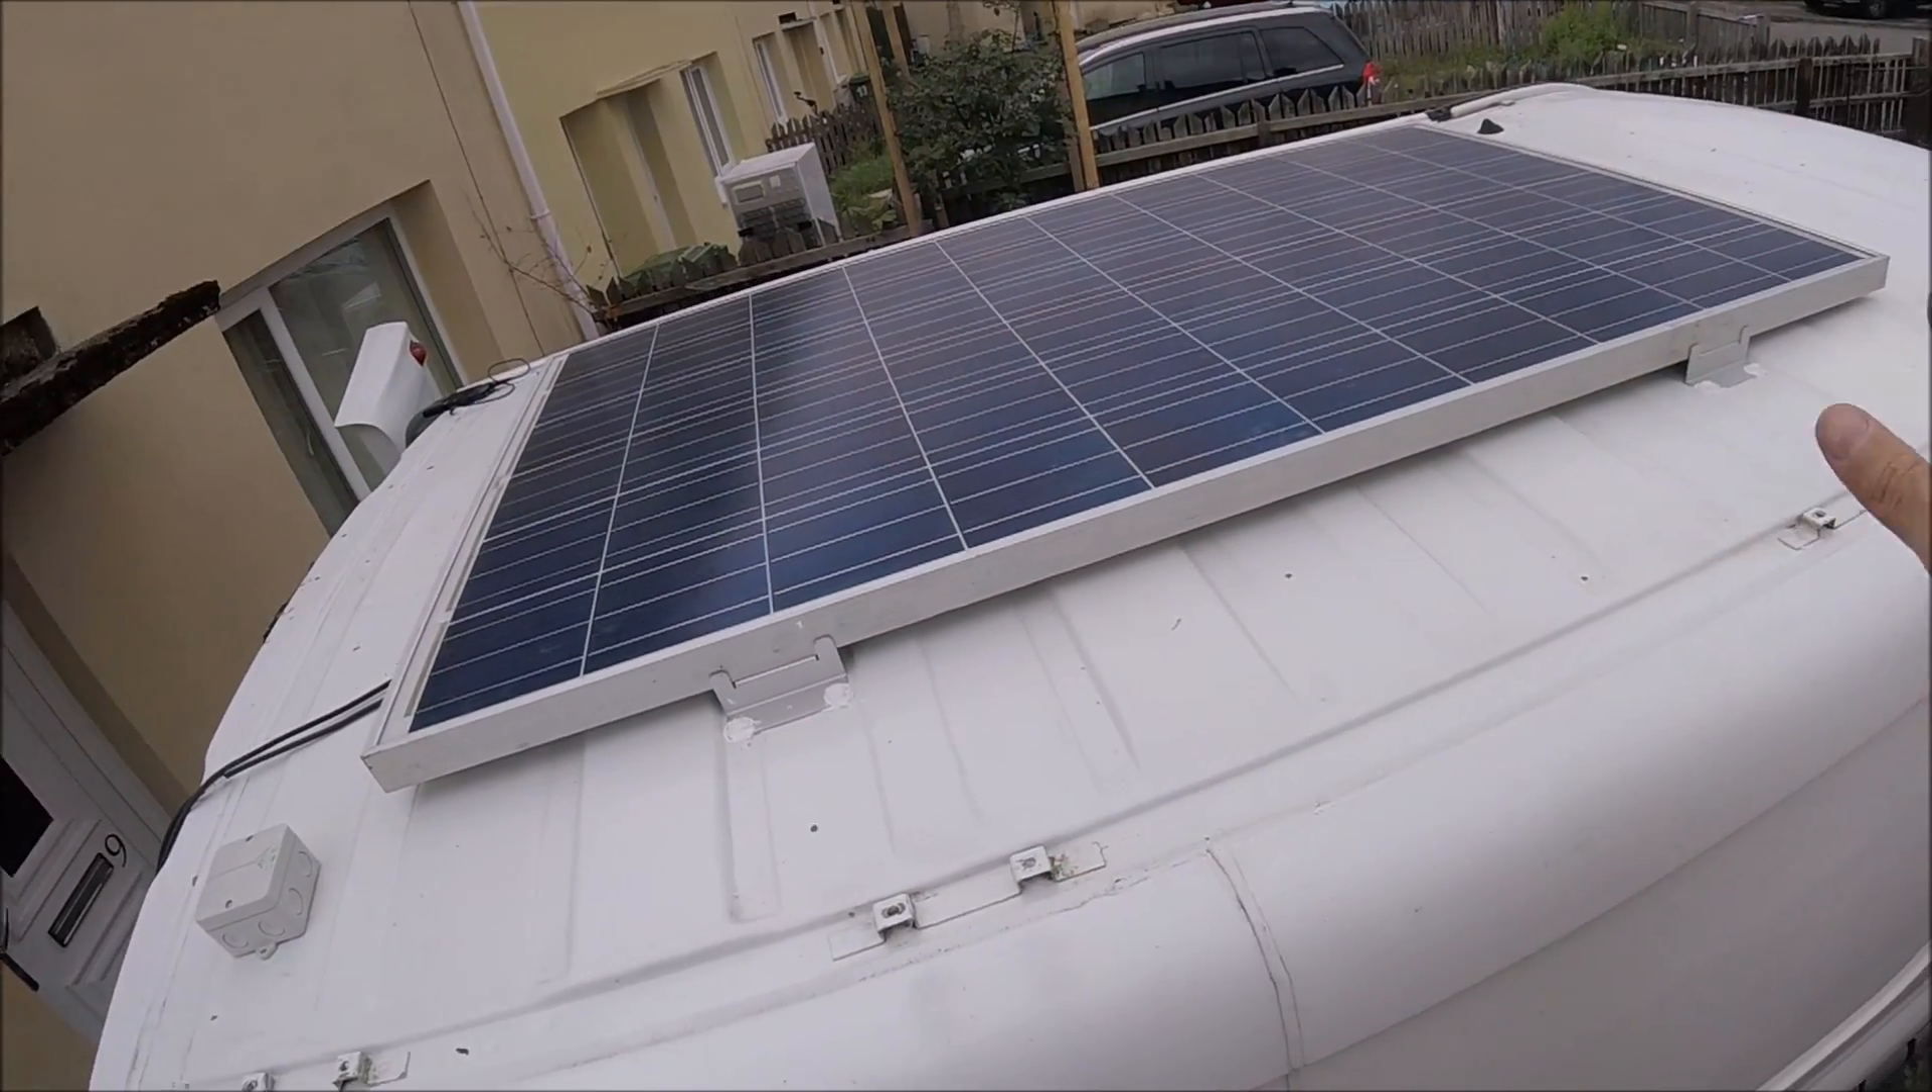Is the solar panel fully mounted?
Yes.